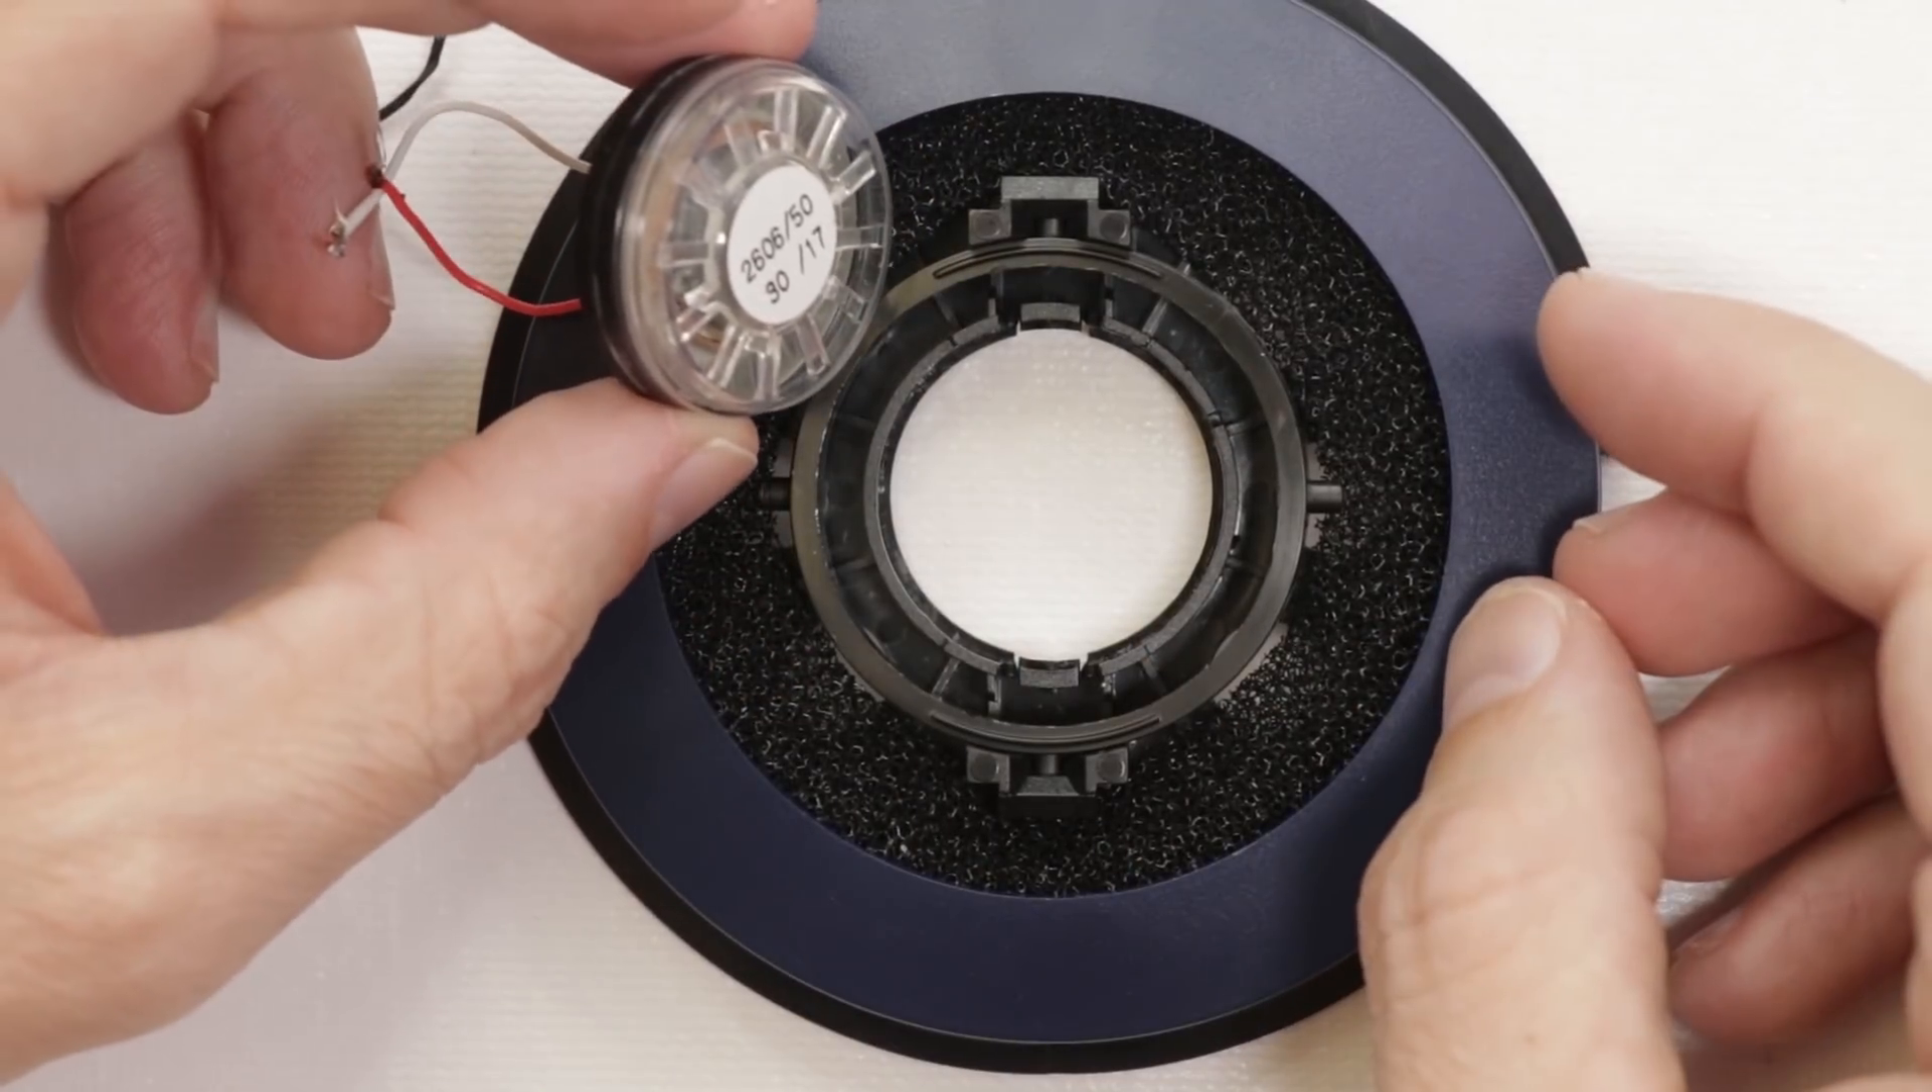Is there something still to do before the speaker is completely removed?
No.